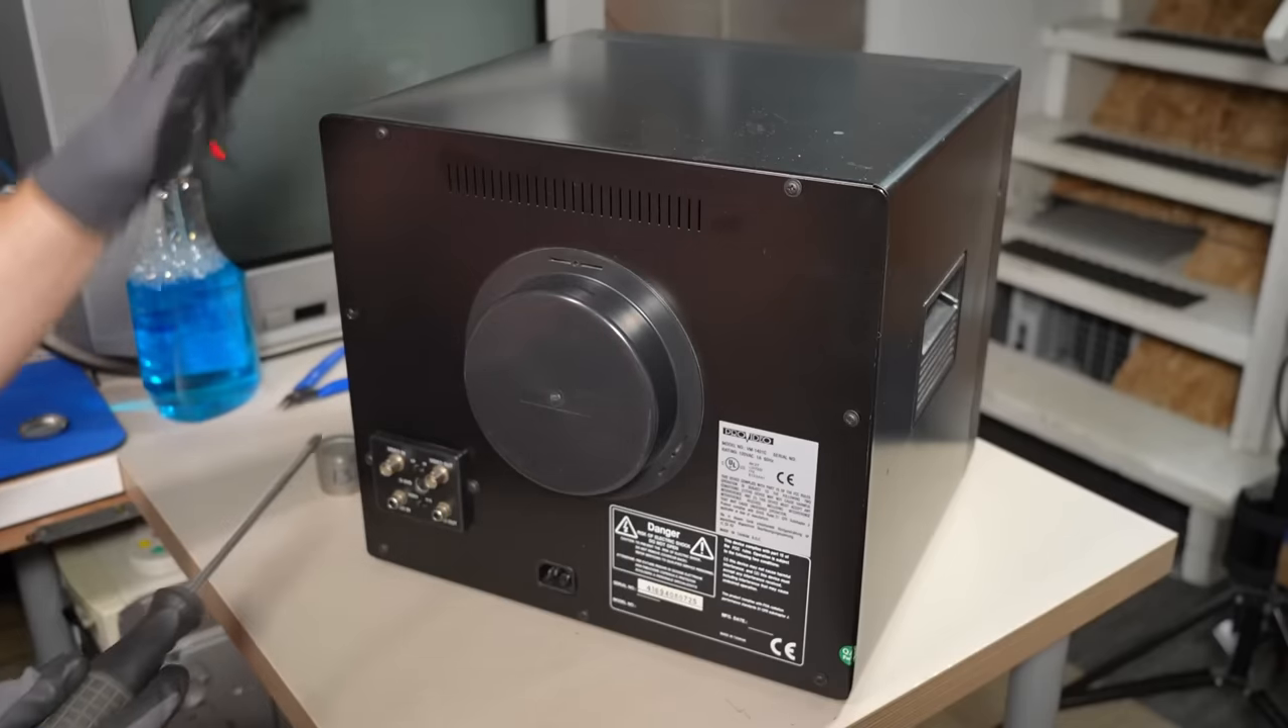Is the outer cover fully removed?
No.